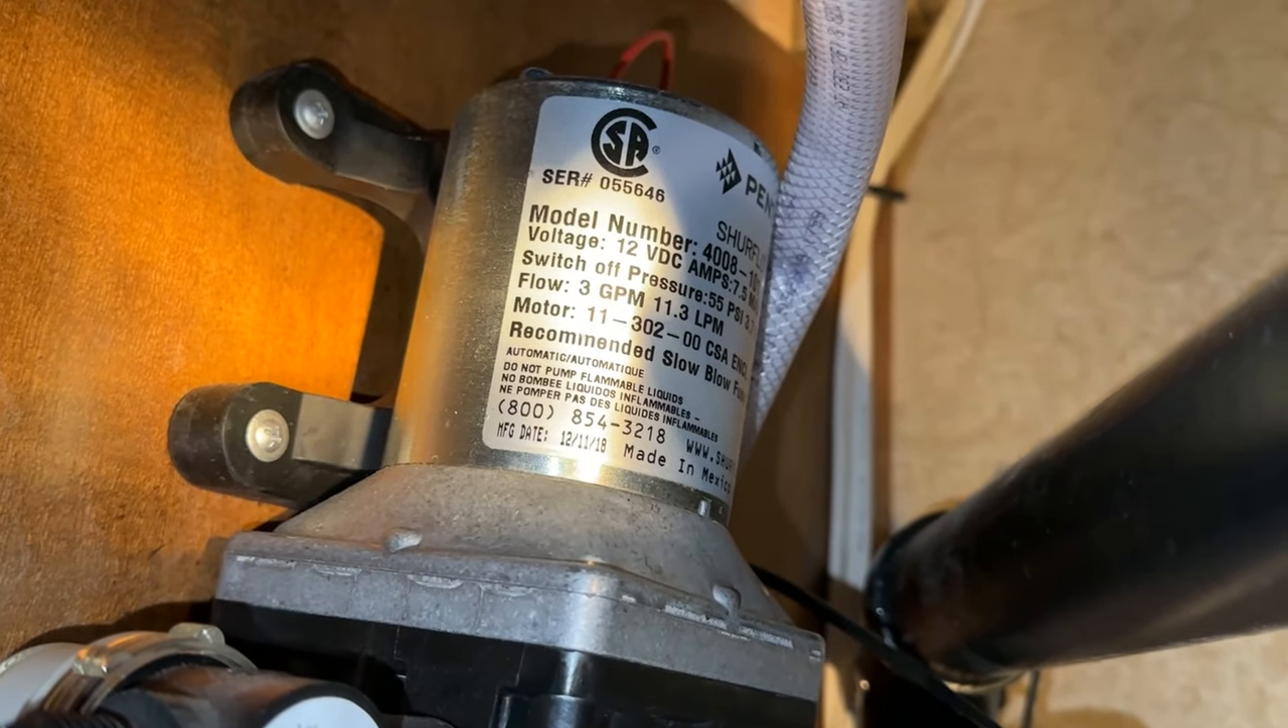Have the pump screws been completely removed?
No.